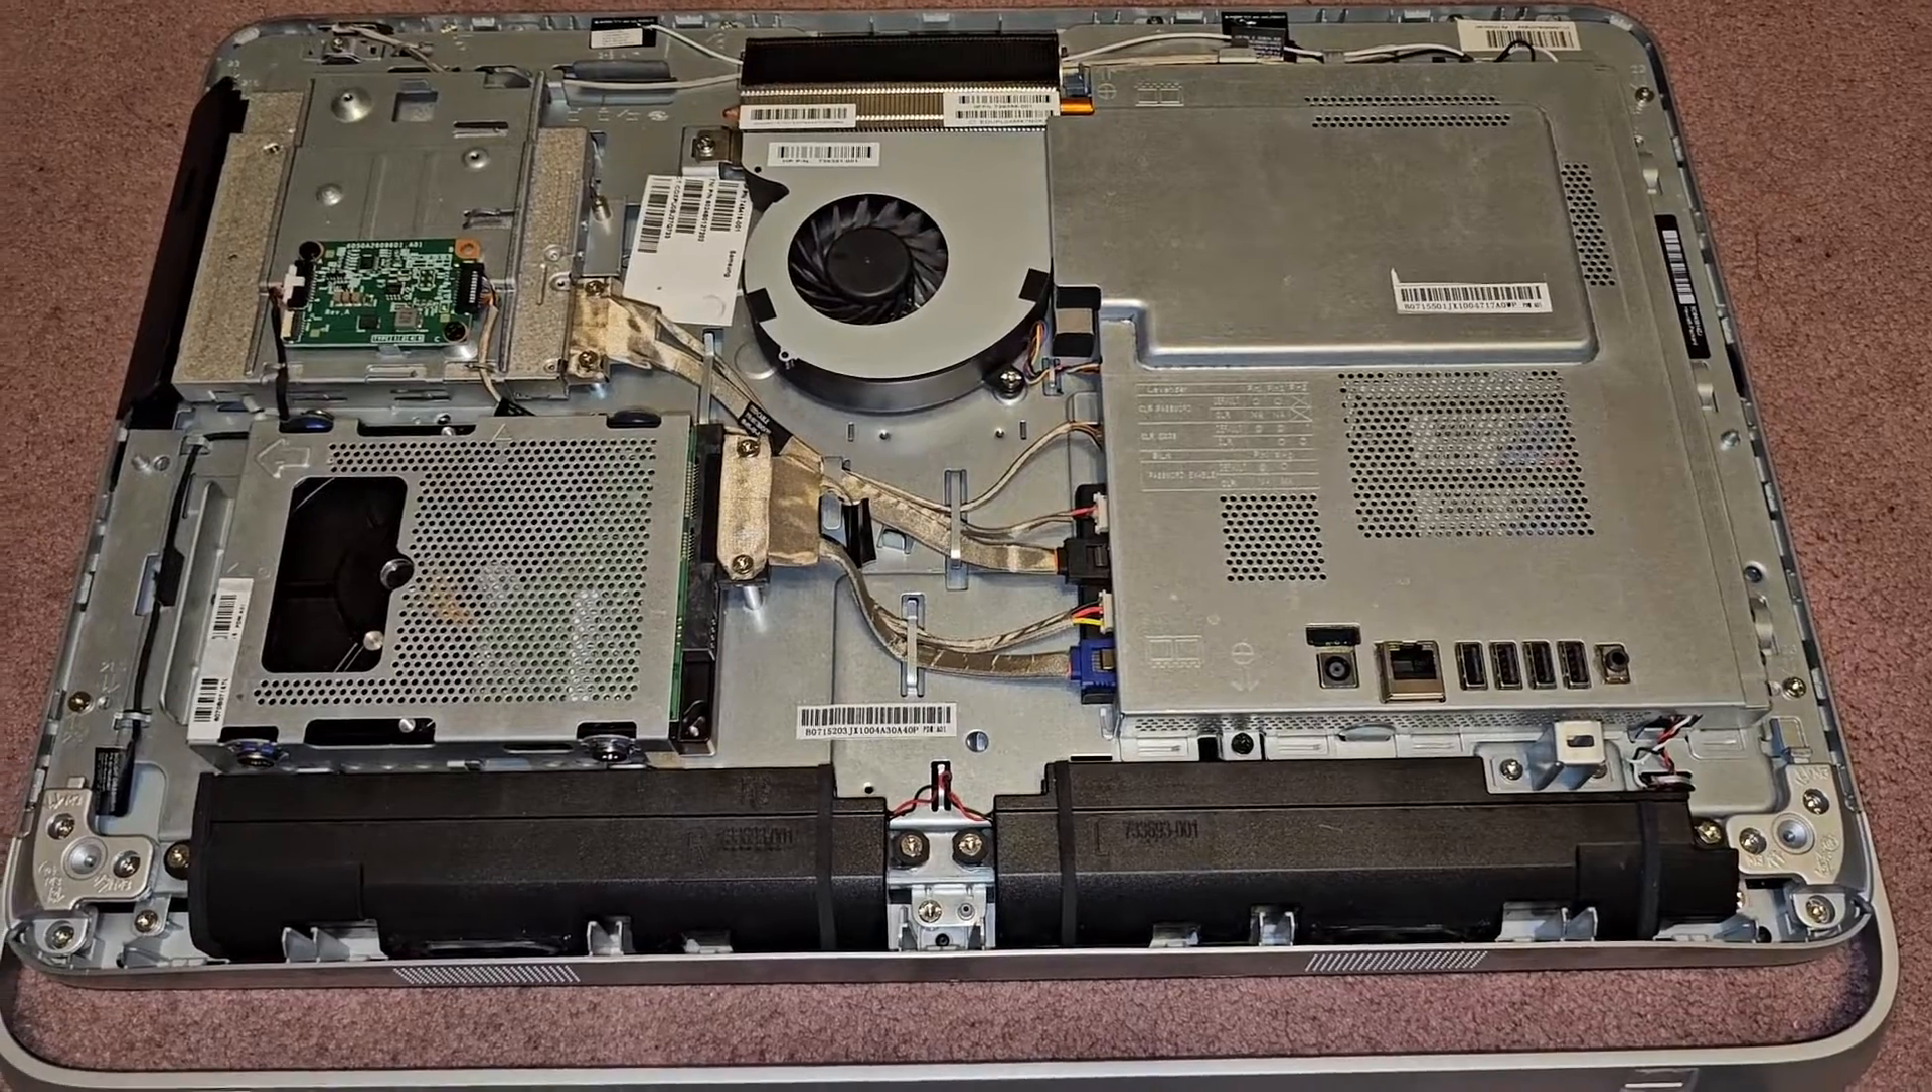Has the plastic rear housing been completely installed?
No.